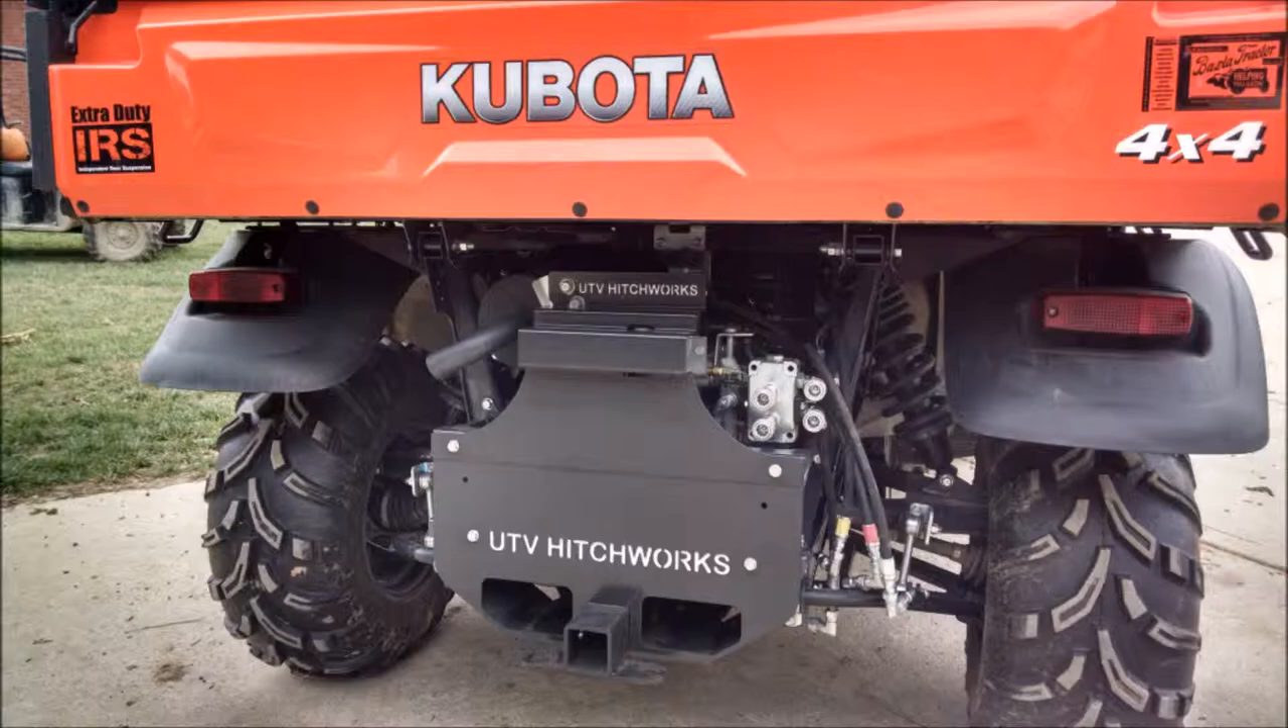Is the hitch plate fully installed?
Yes.